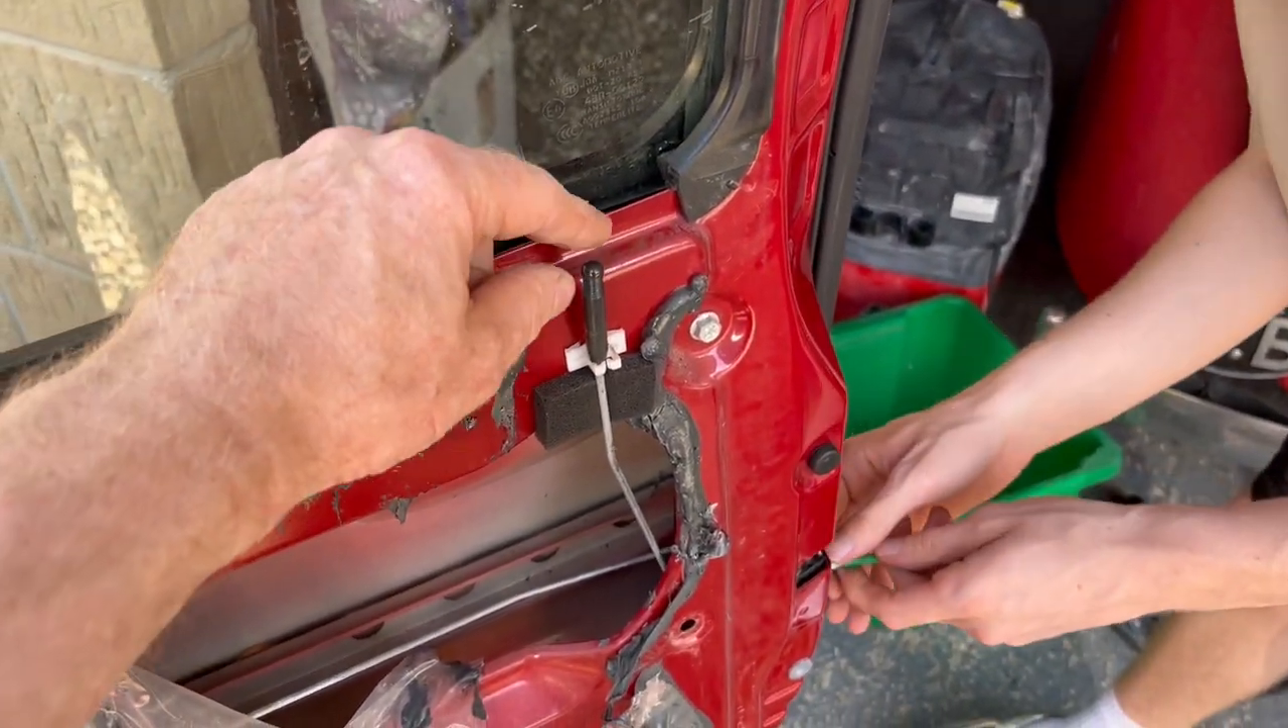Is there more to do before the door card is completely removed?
No.